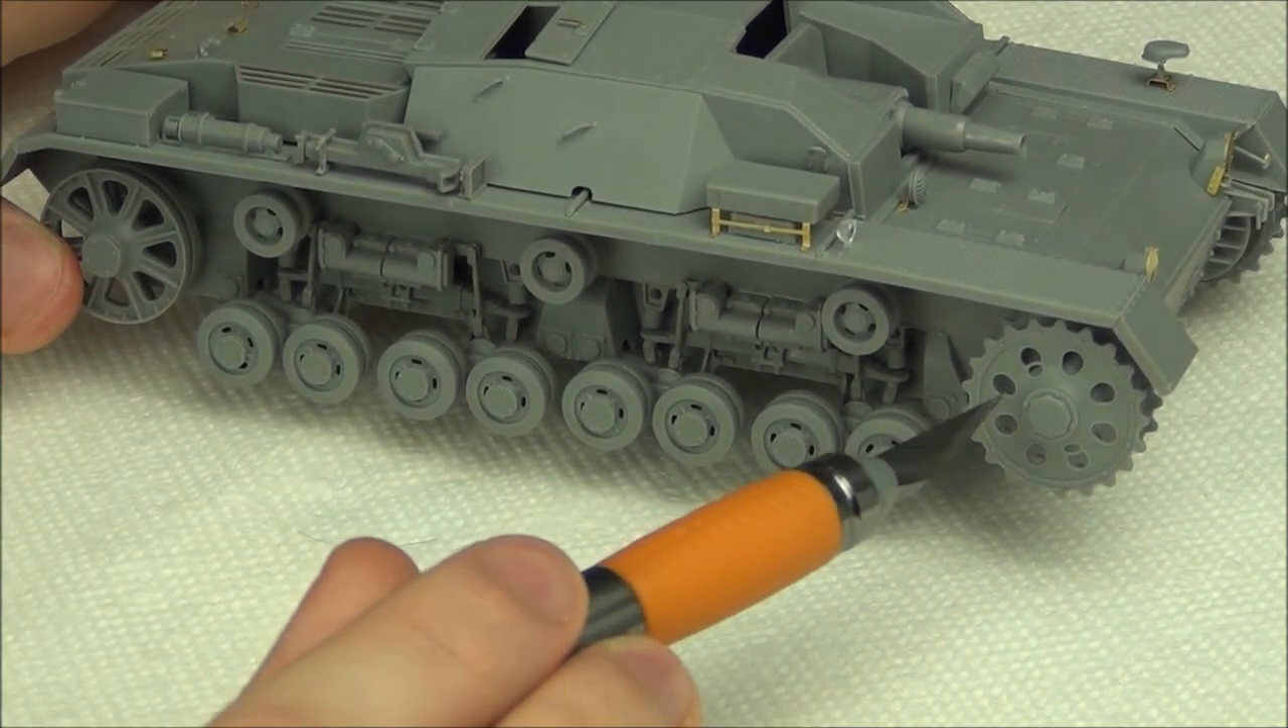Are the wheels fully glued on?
Yes.